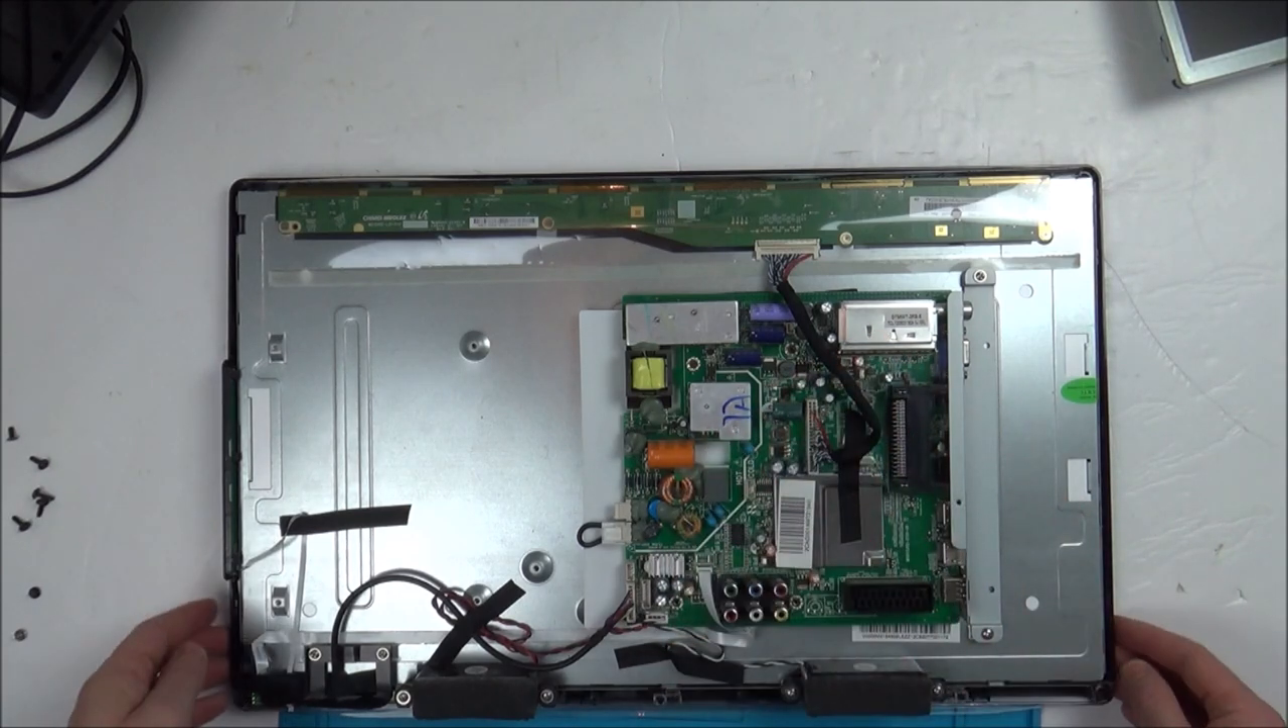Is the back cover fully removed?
Yes.